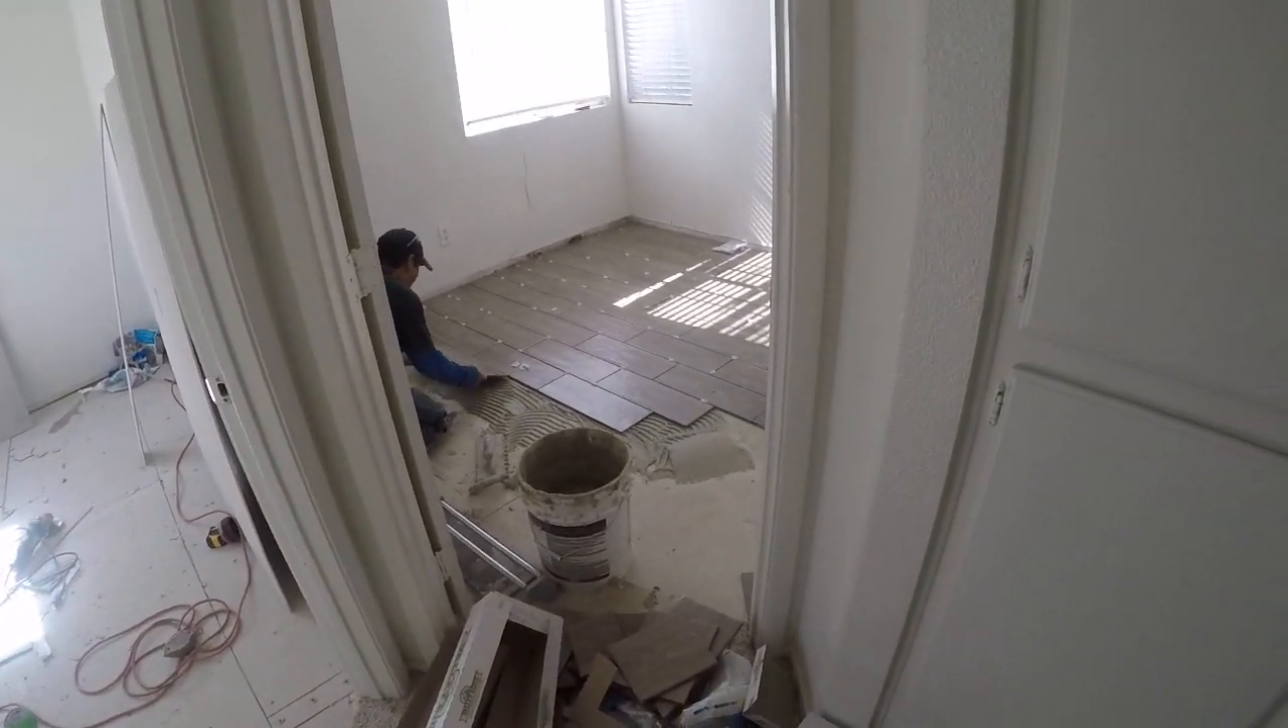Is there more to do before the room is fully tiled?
Yes.